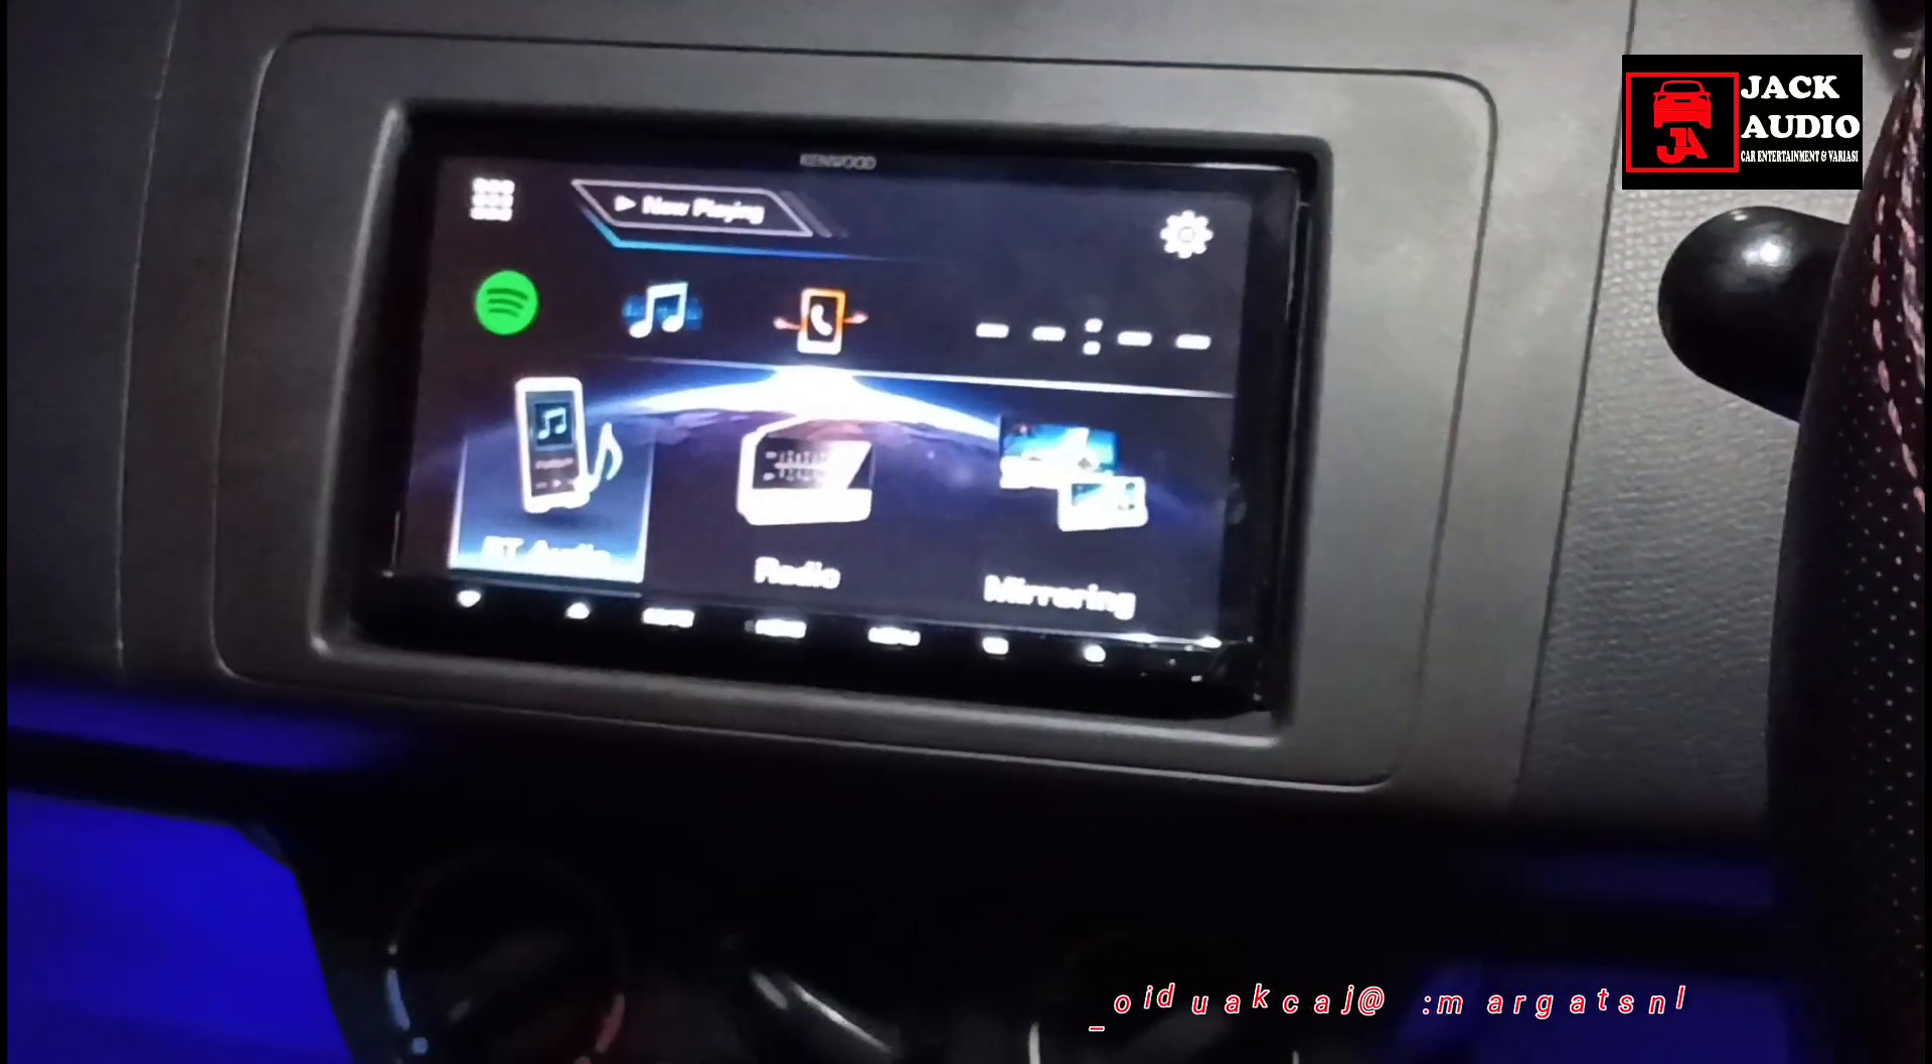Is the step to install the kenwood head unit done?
Yes.